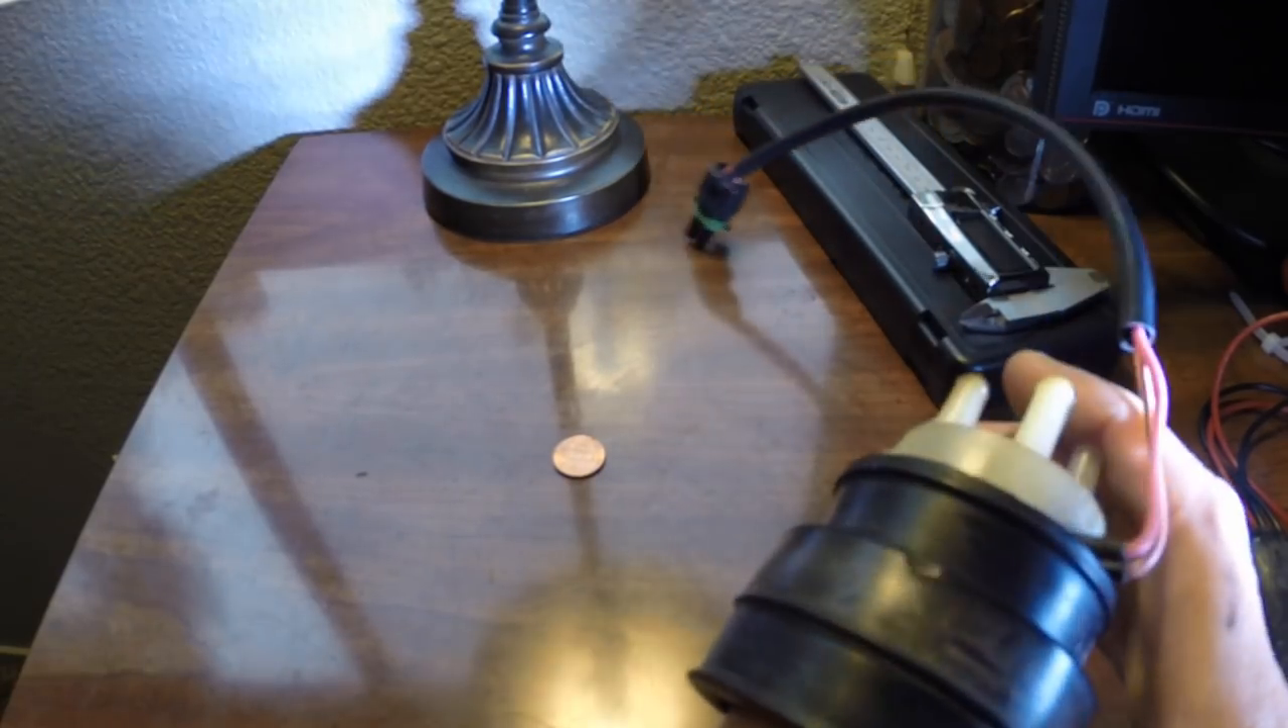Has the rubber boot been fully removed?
No.